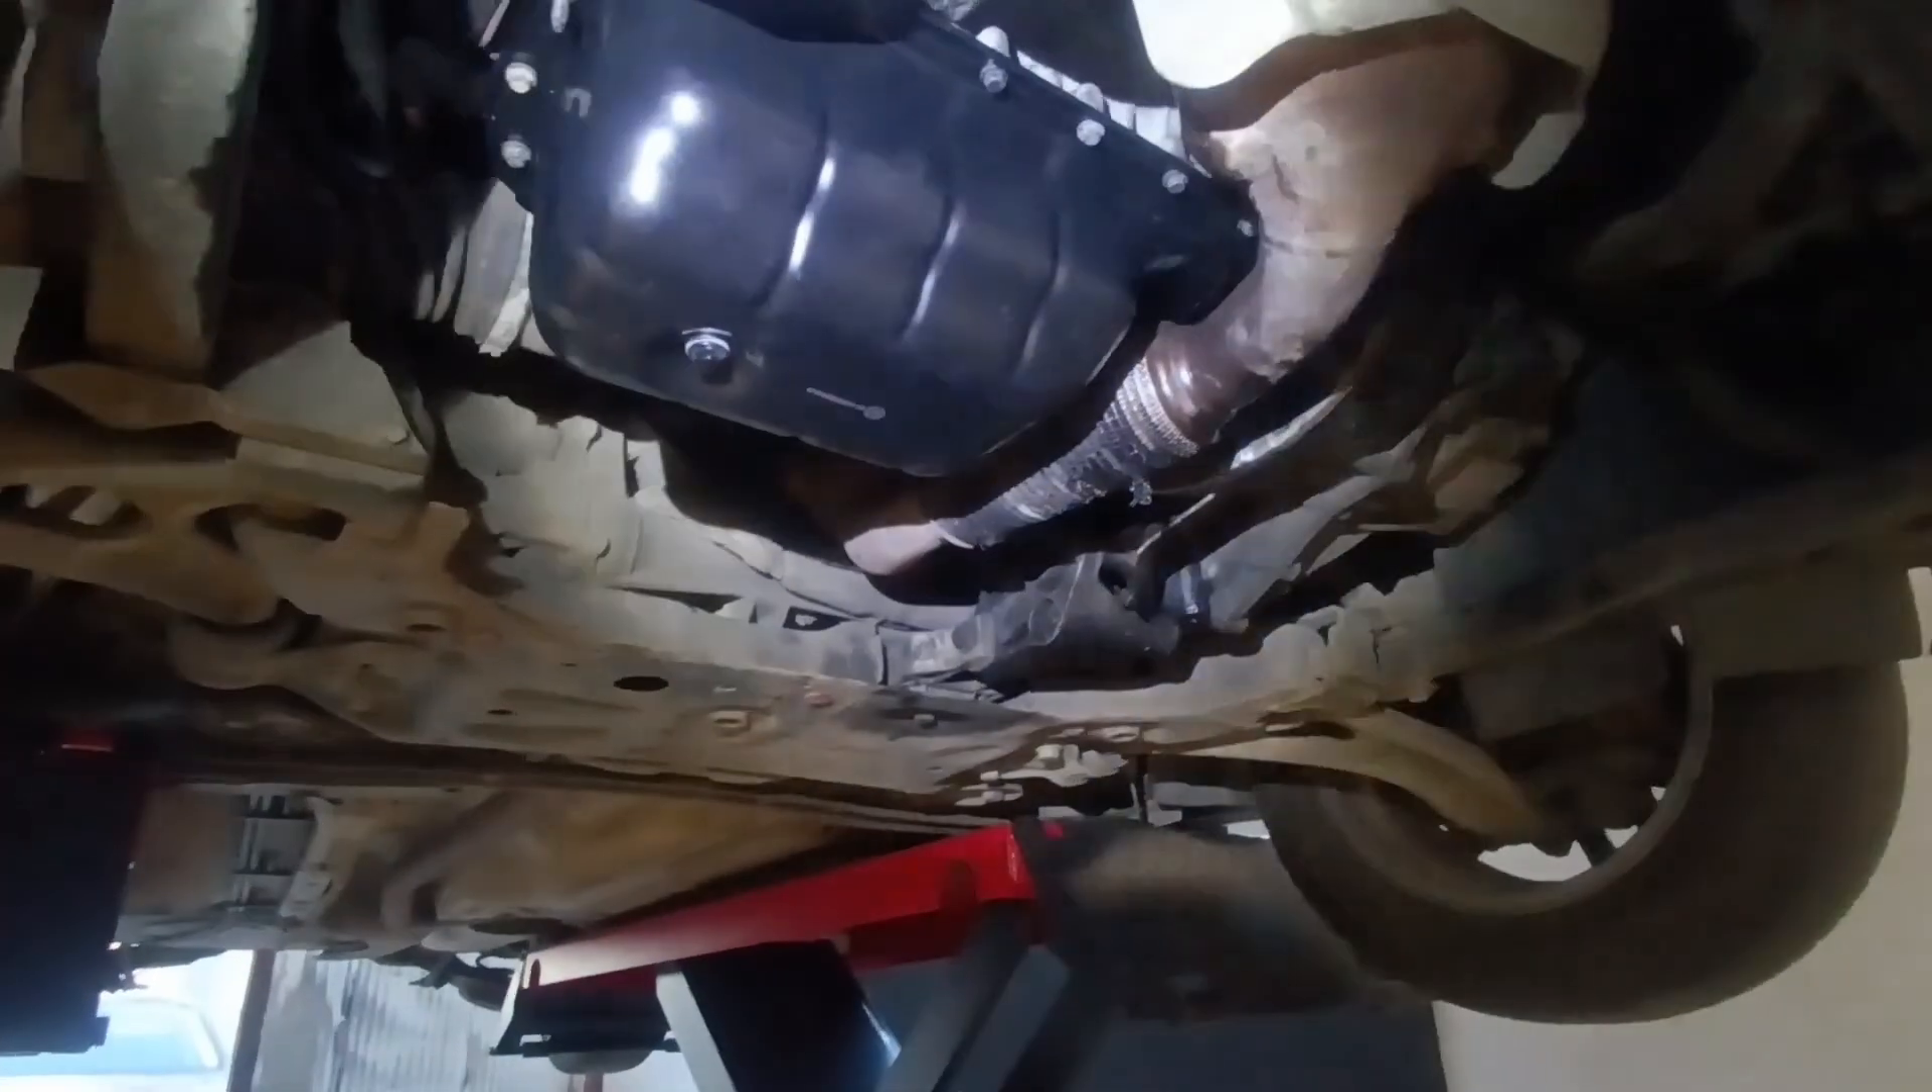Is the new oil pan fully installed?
Yes.